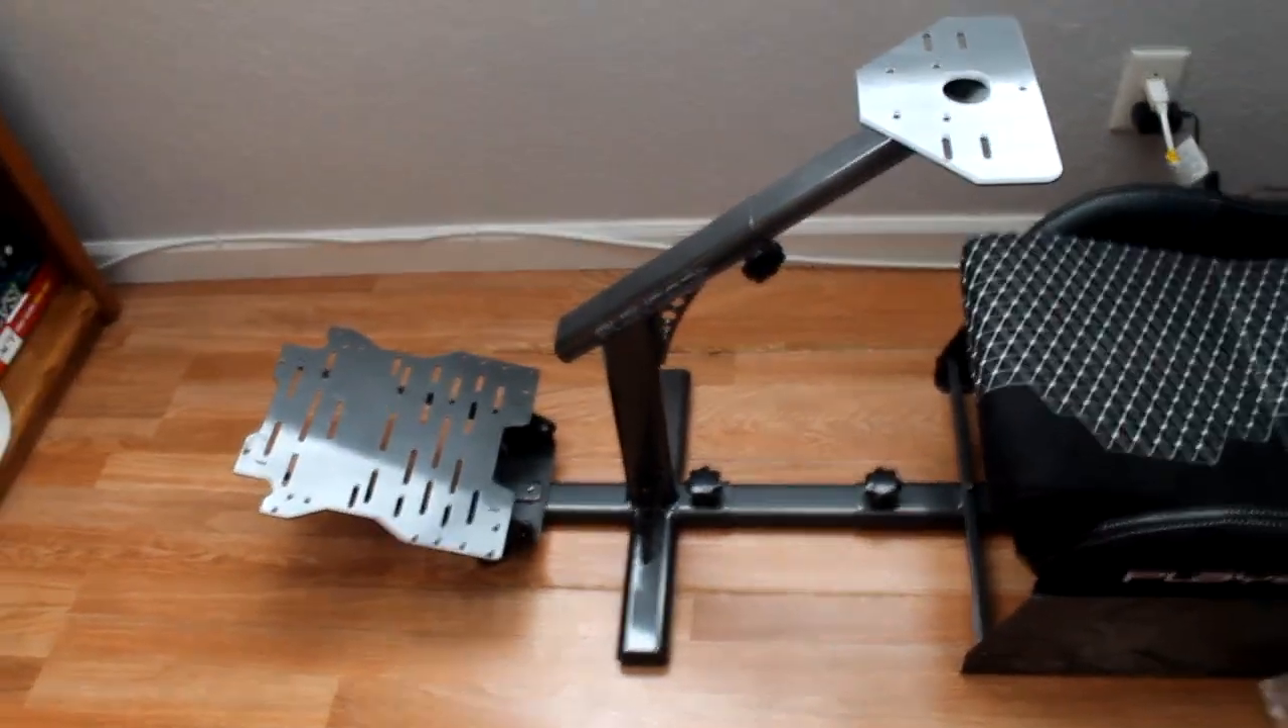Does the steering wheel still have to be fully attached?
Yes.